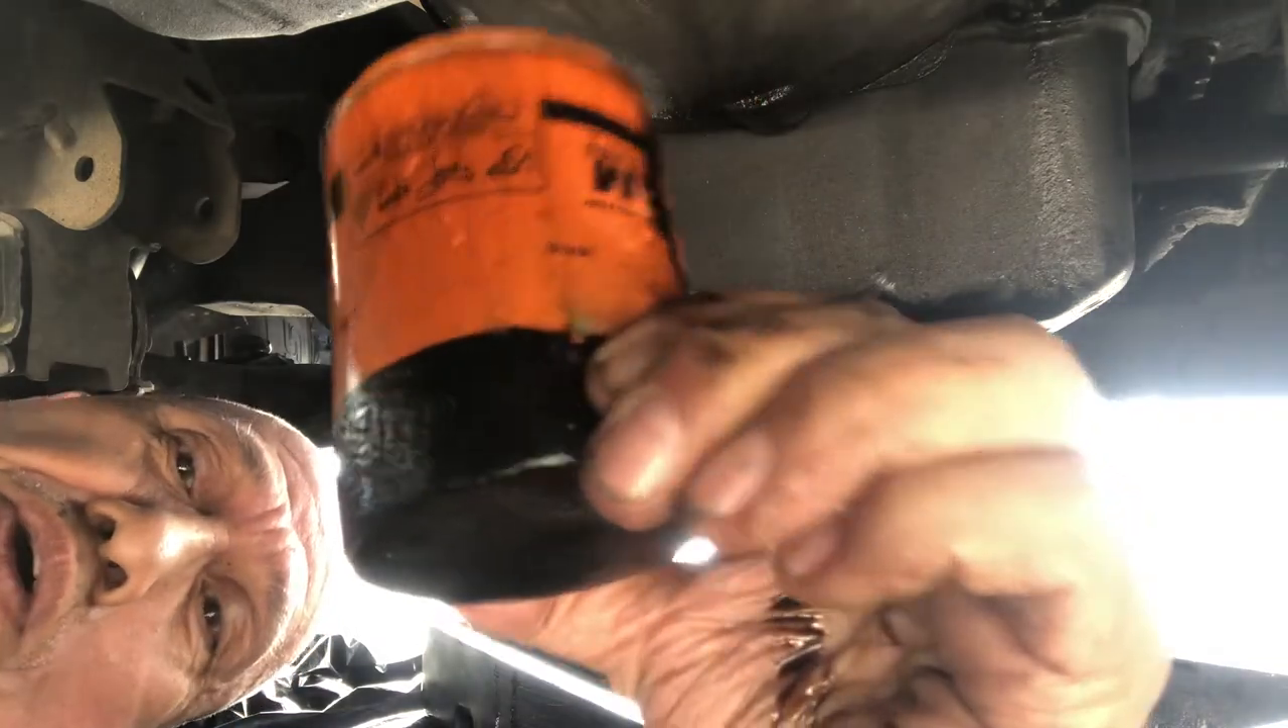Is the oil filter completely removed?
Yes.